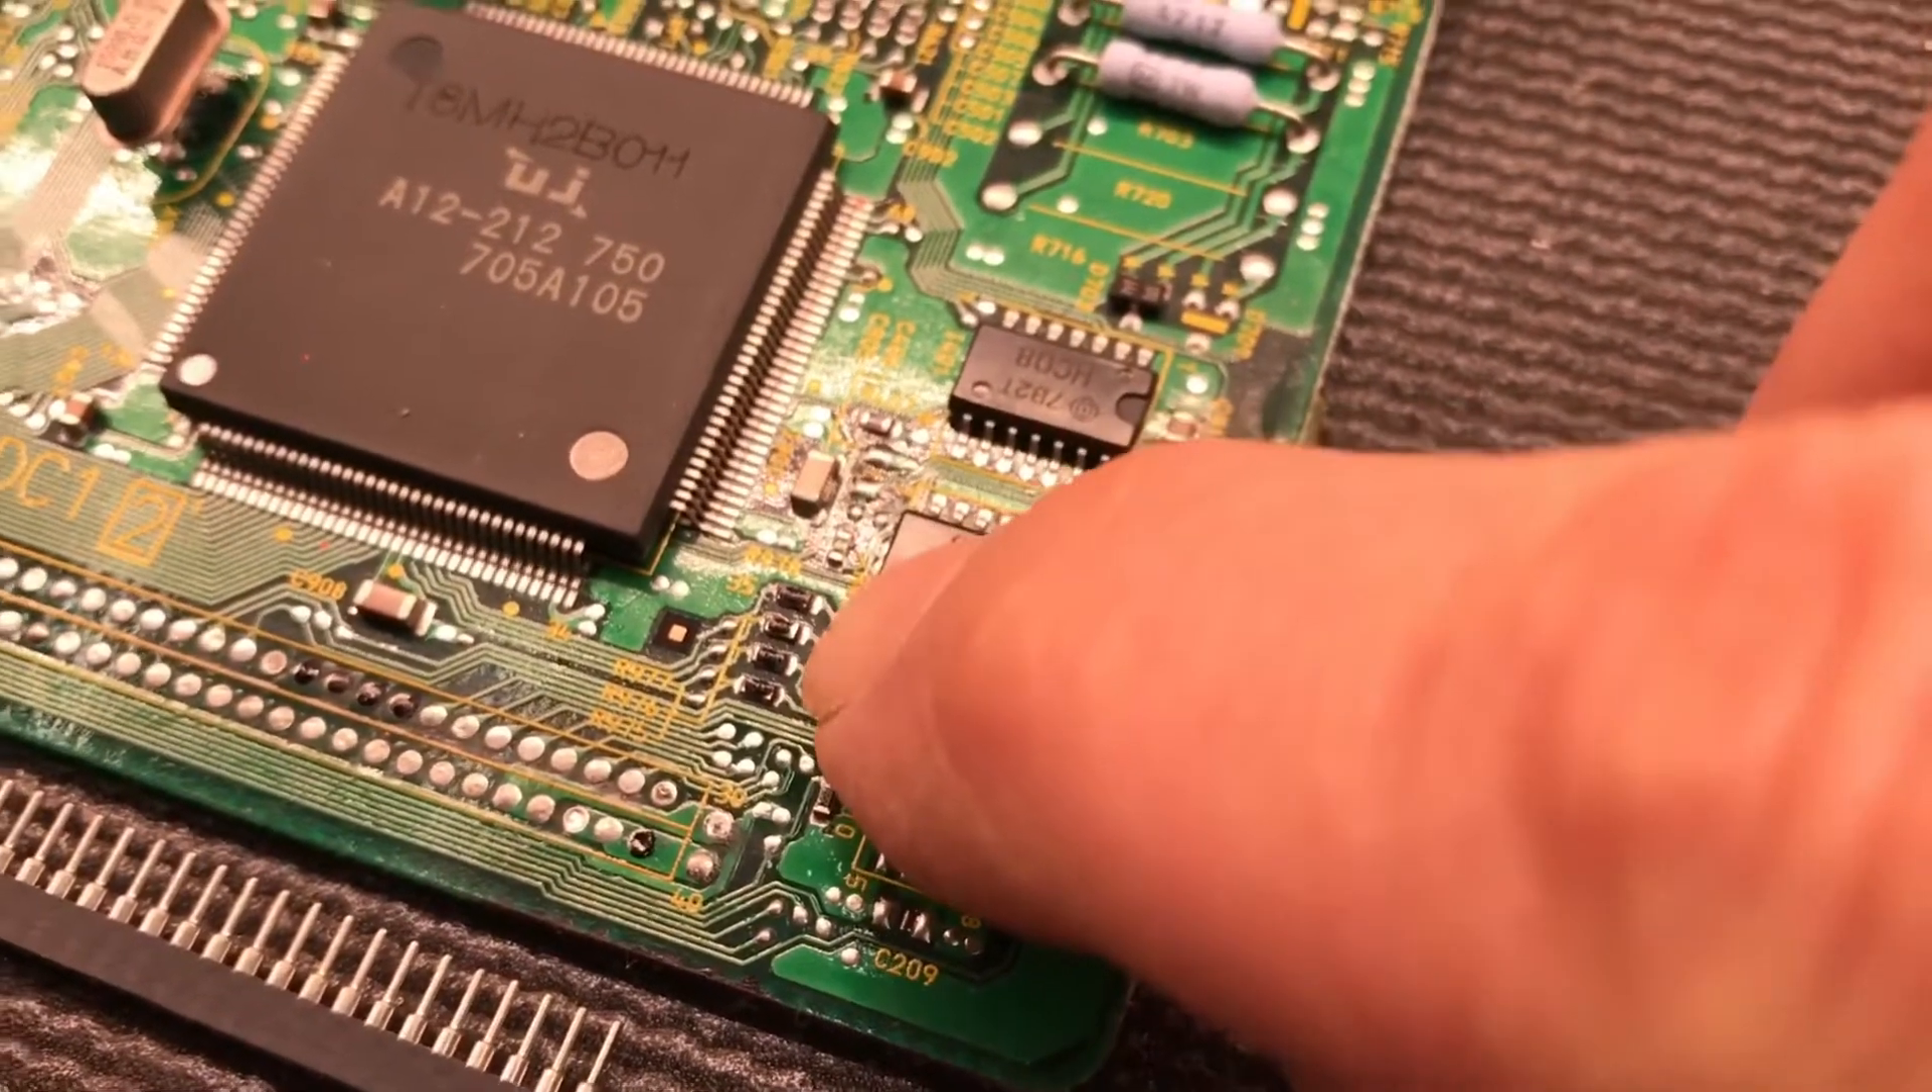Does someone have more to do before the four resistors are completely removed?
Yes.